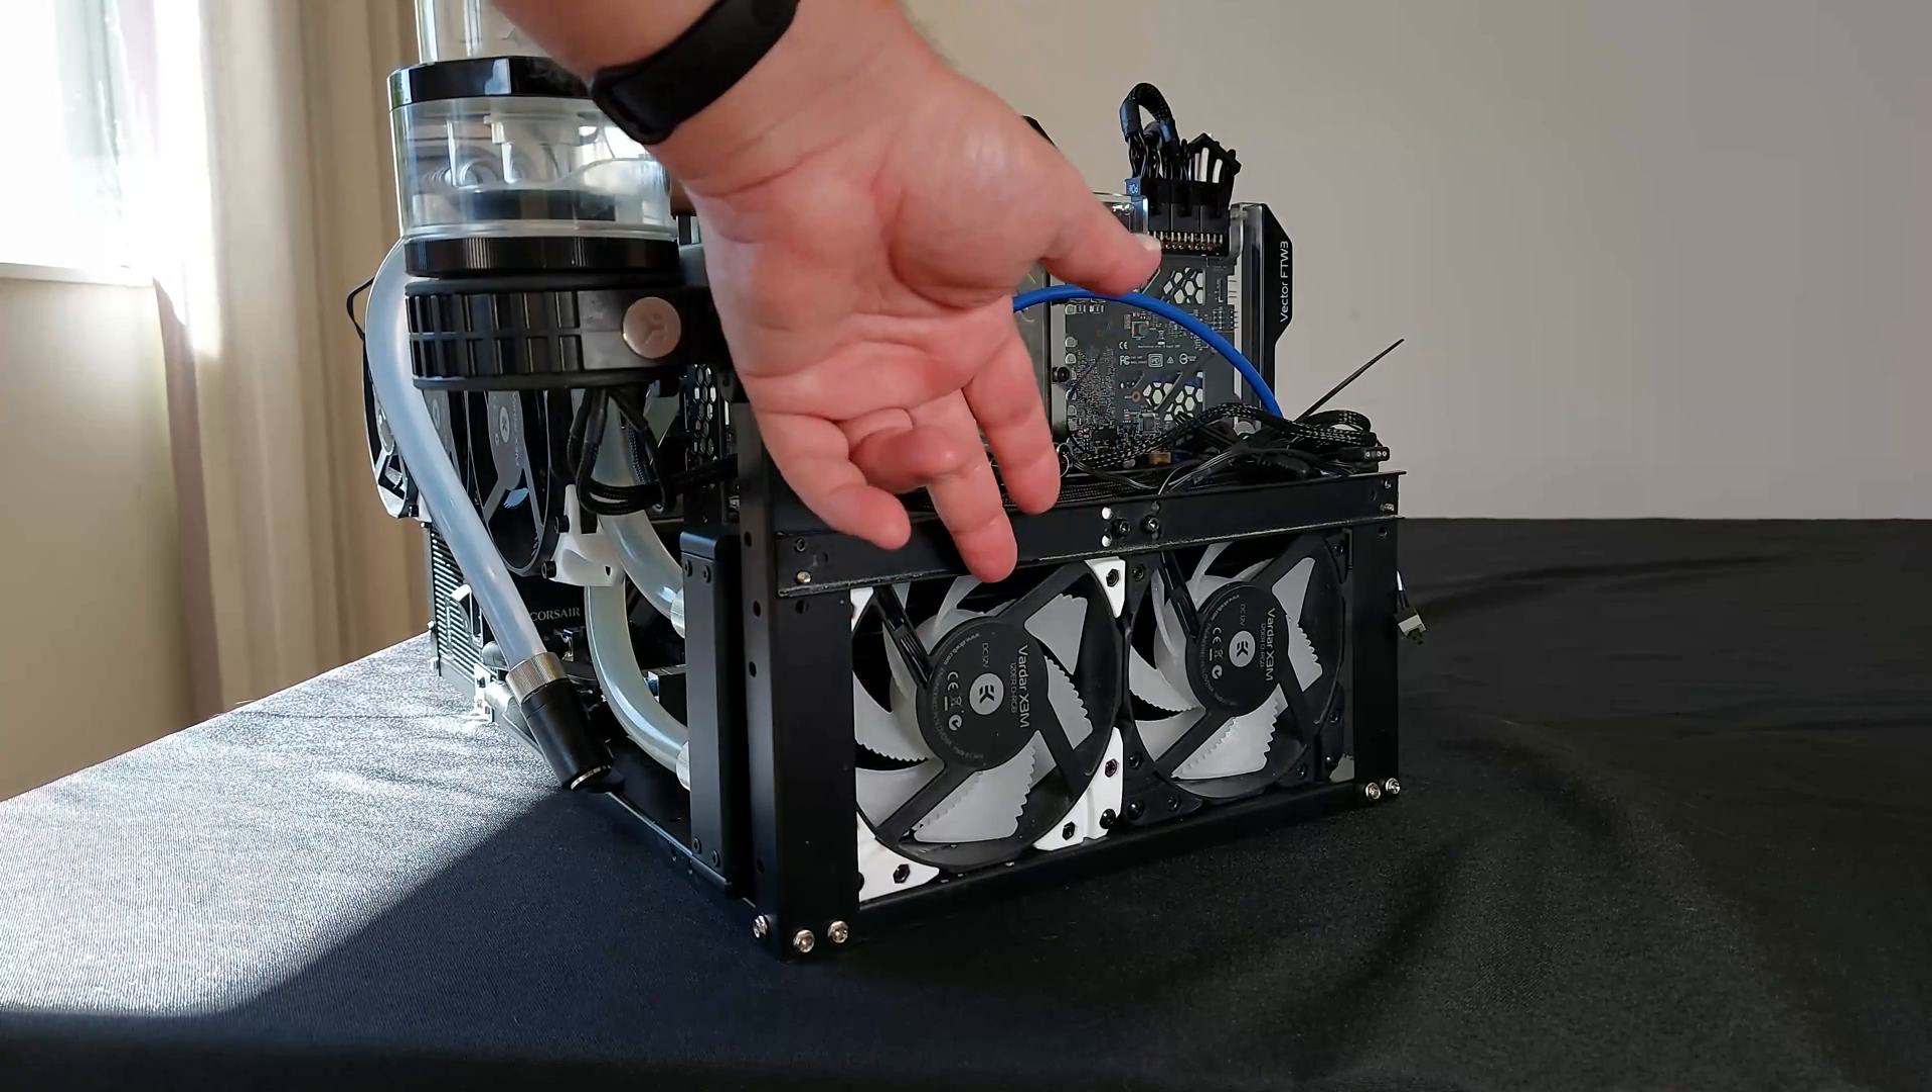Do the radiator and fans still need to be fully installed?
No.